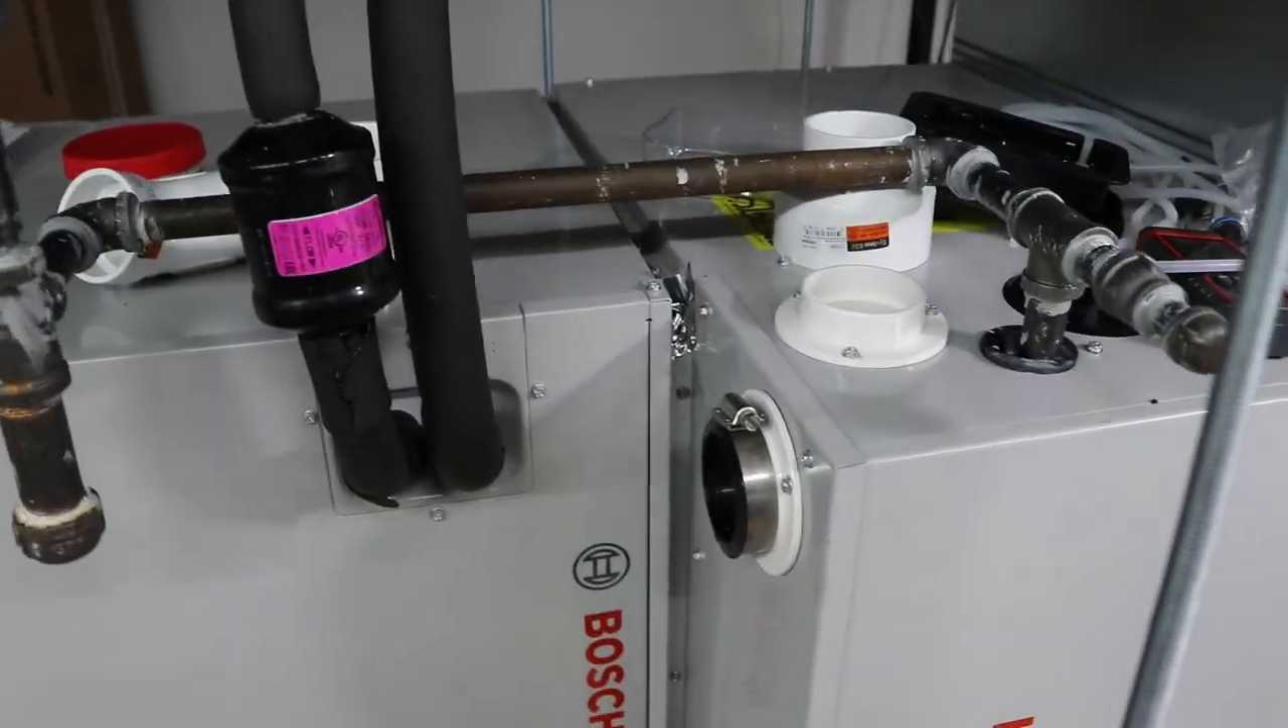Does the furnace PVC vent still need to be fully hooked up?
Yes.